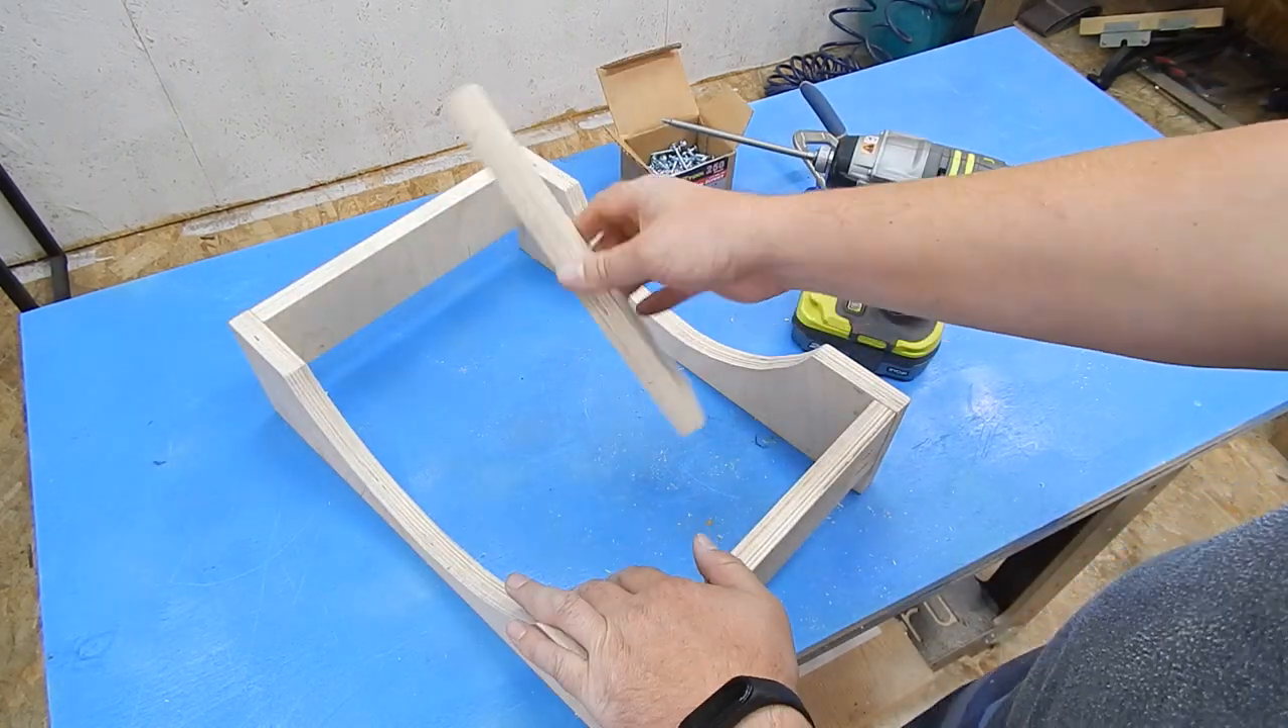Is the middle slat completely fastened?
No.